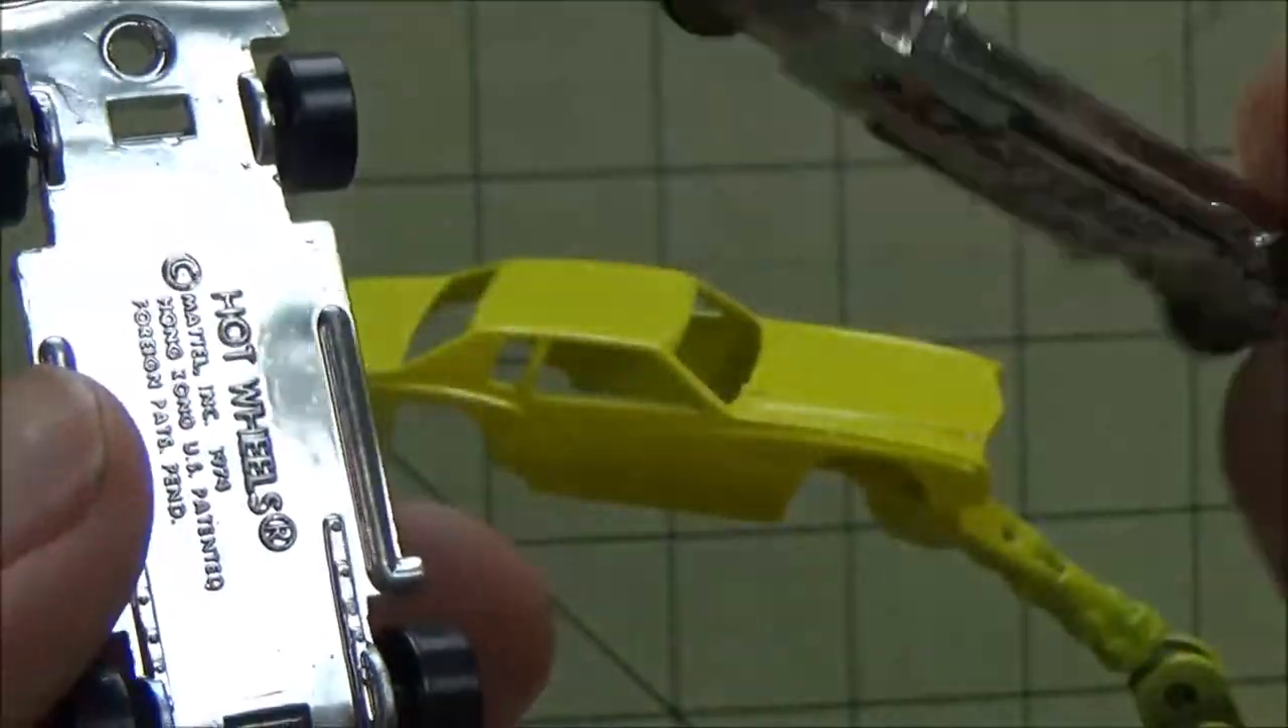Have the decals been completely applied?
No.